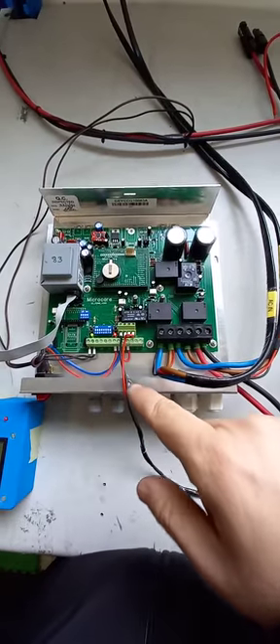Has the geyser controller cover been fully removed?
Yes.